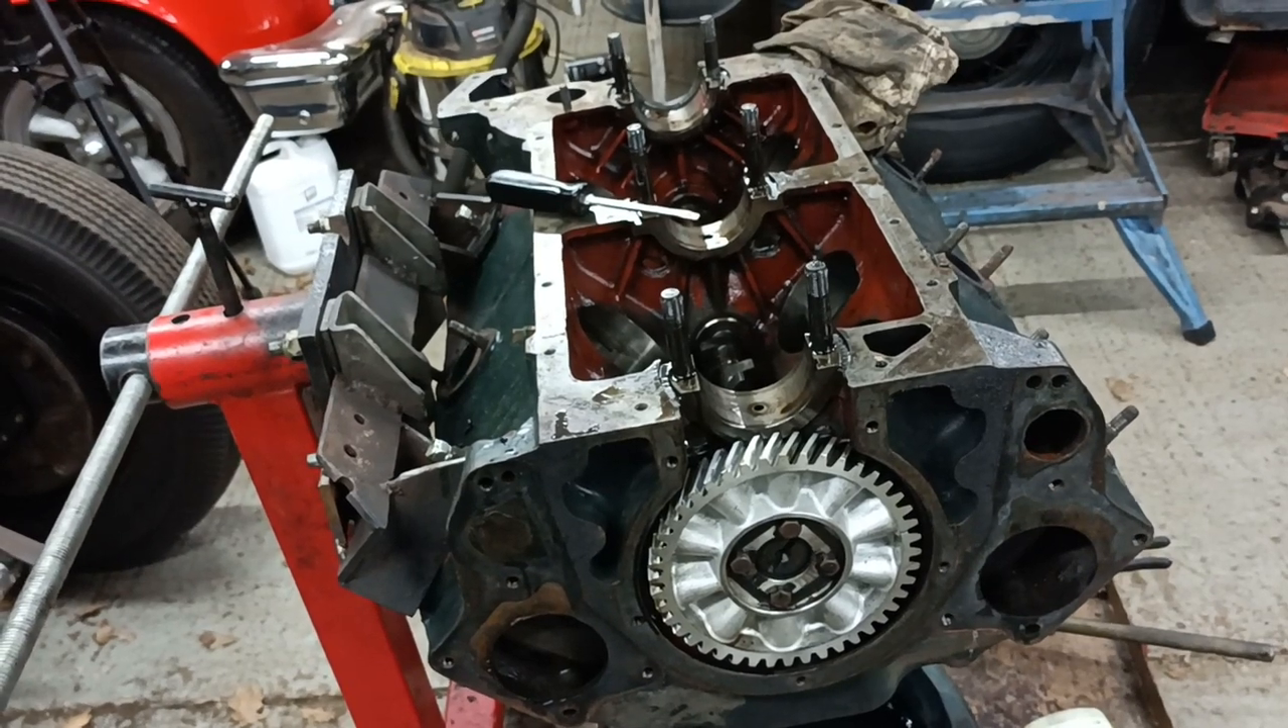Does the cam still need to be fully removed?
Yes.